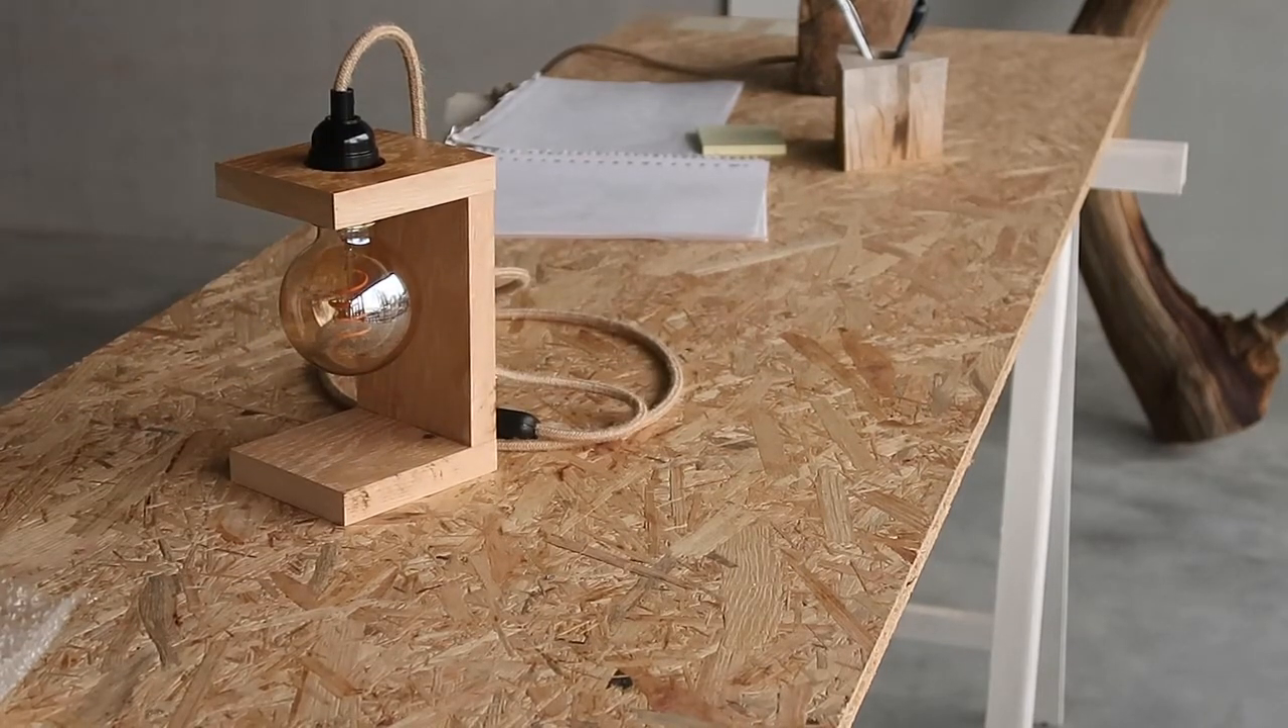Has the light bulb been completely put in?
Yes.